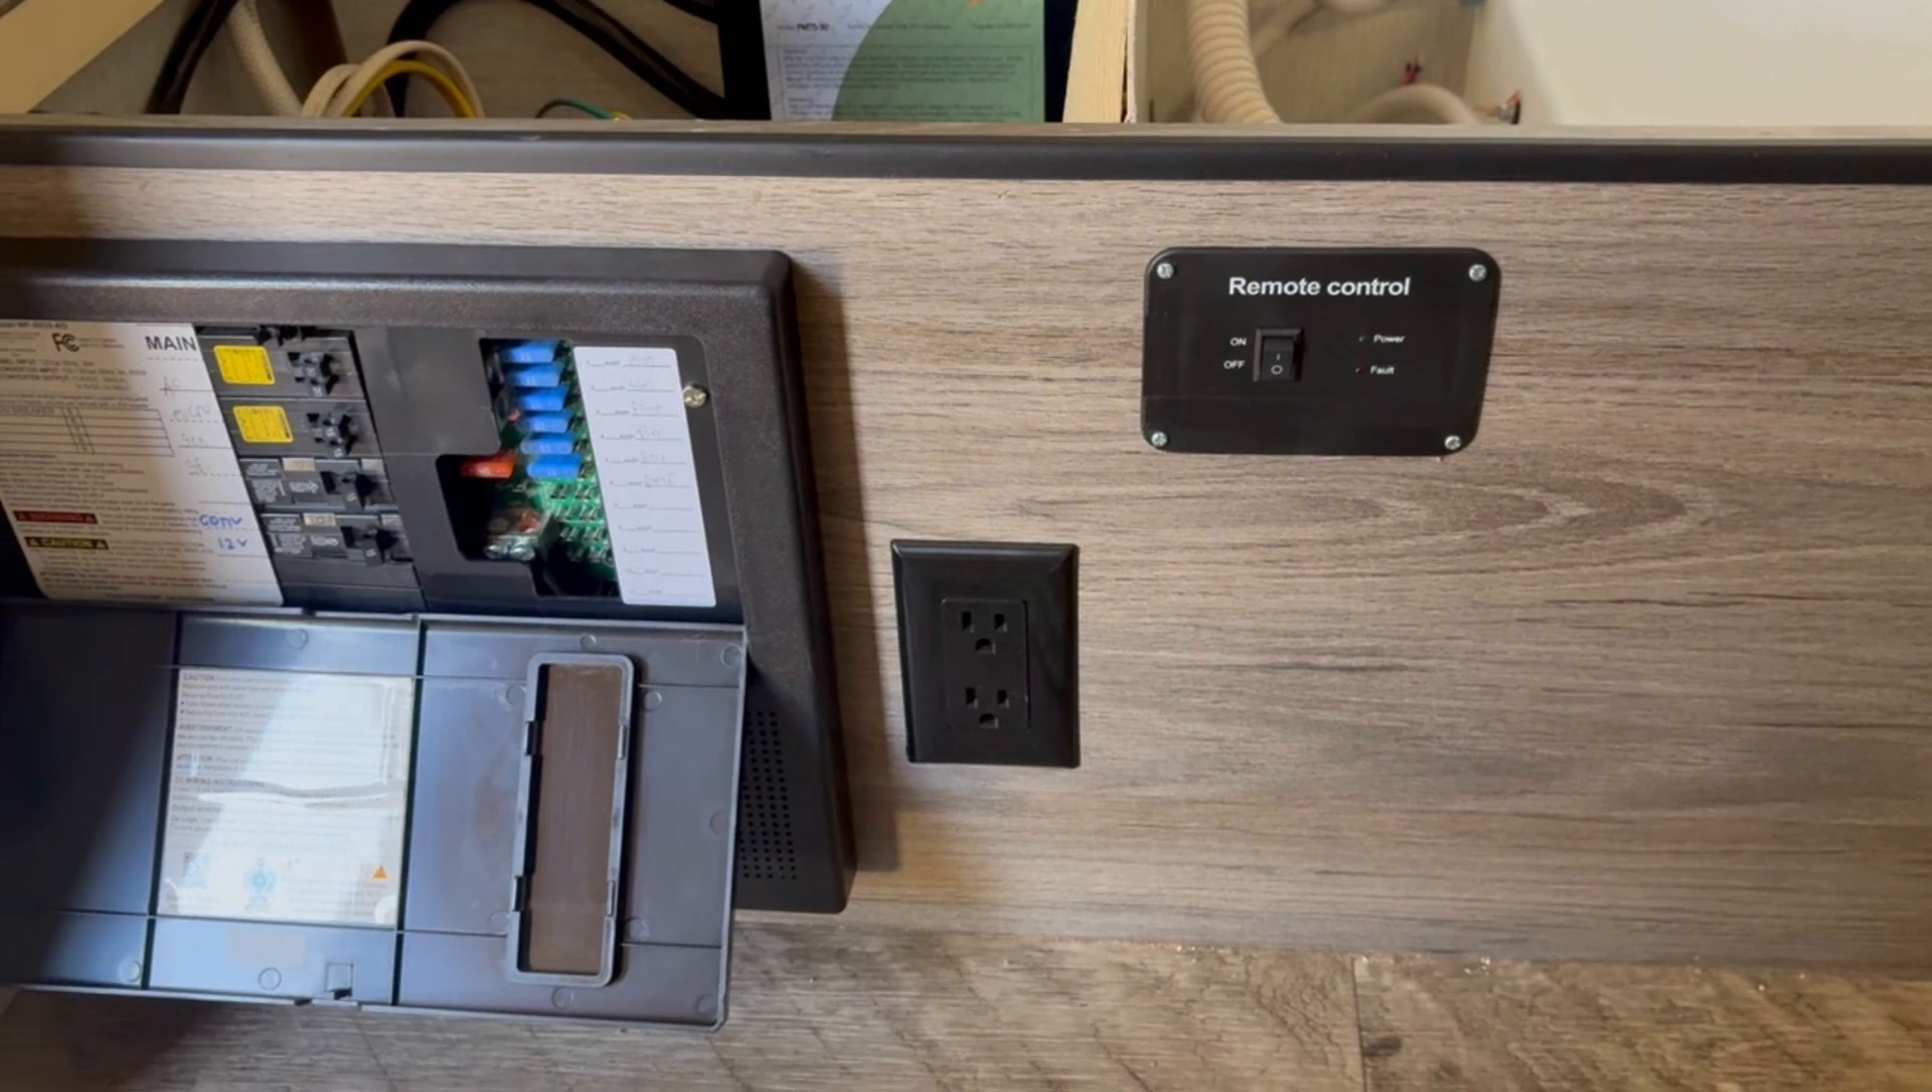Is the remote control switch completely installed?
Yes.